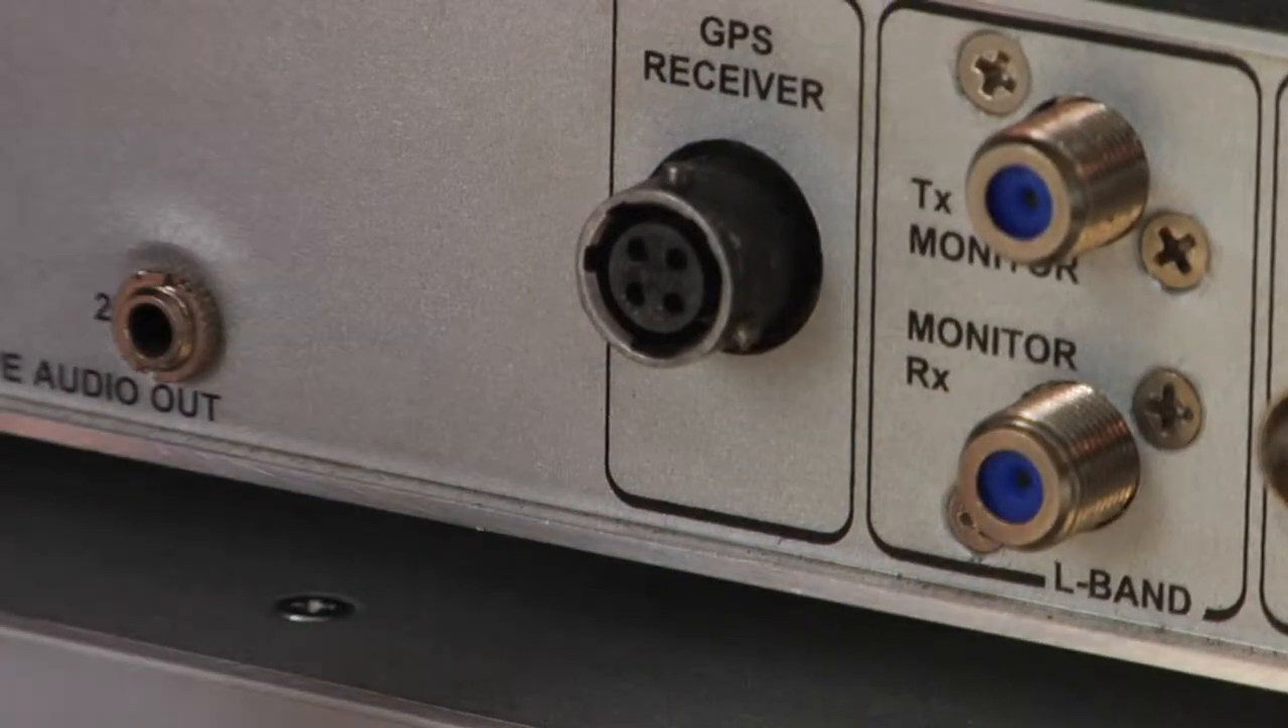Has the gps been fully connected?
No.